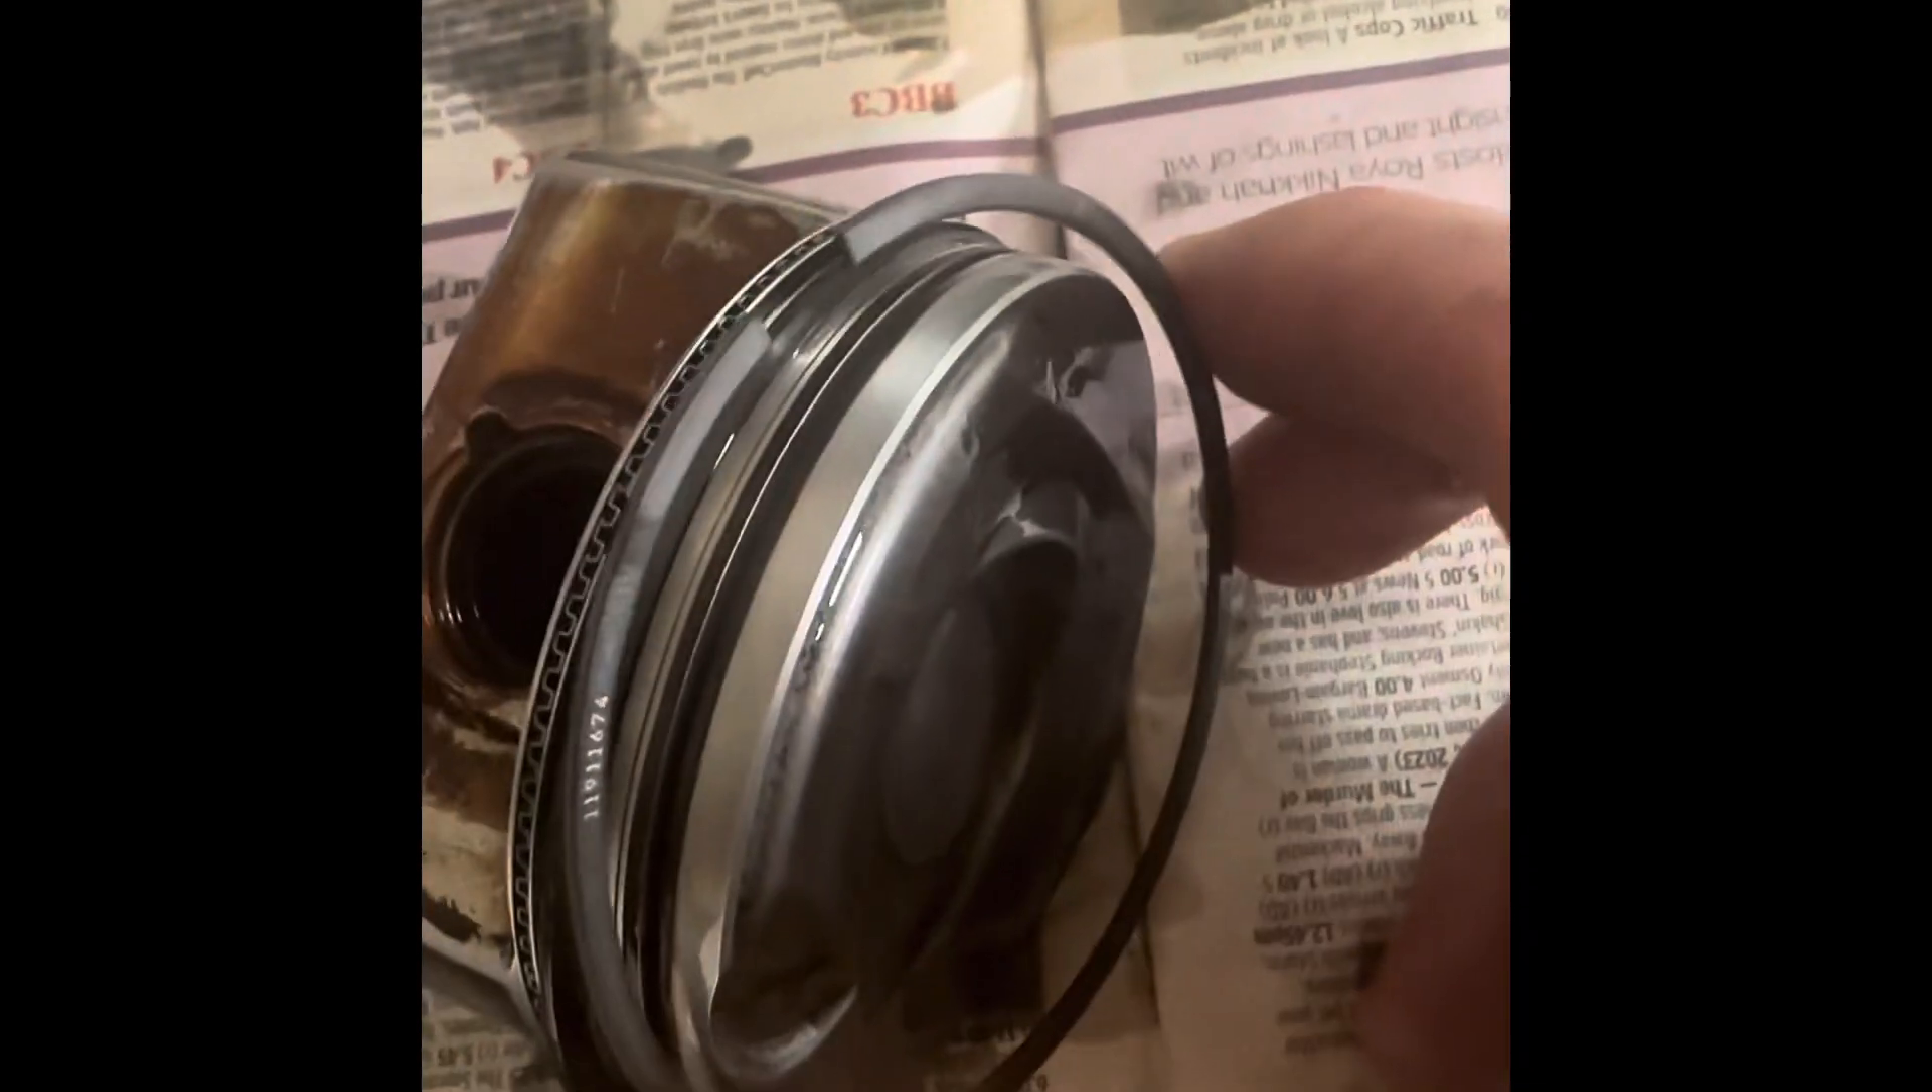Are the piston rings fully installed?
No.